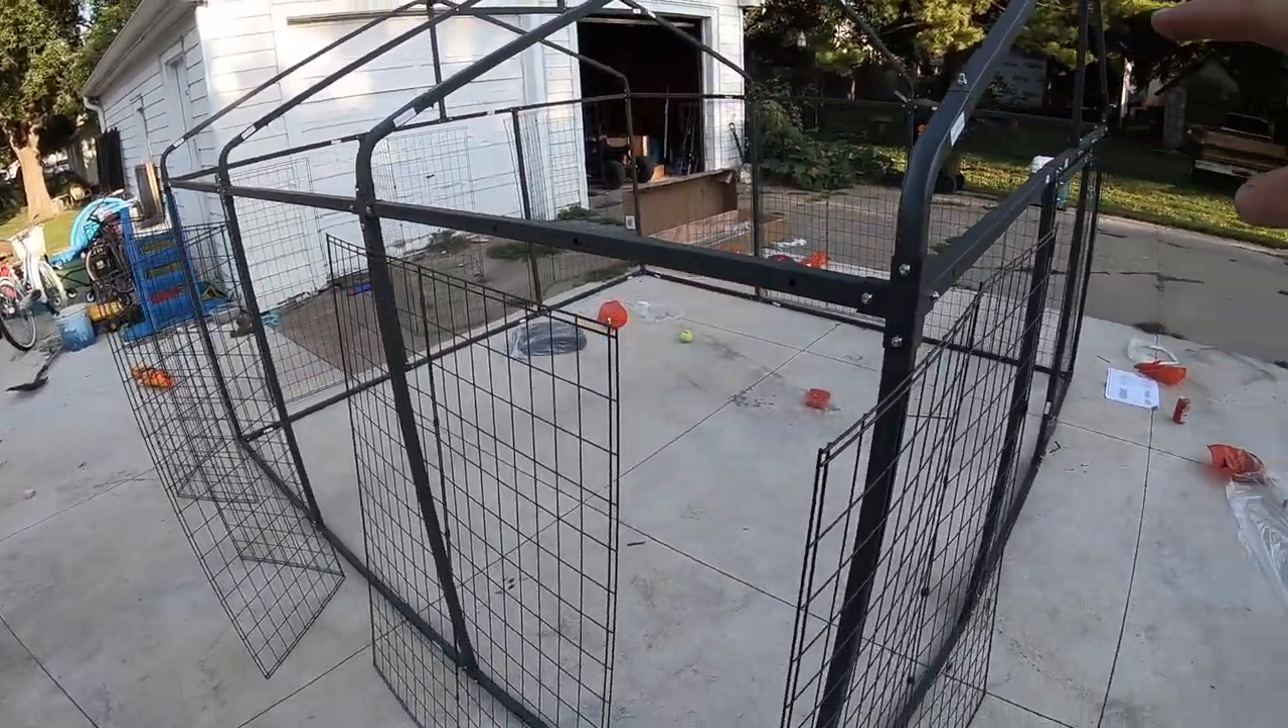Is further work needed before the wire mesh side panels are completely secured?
Yes.